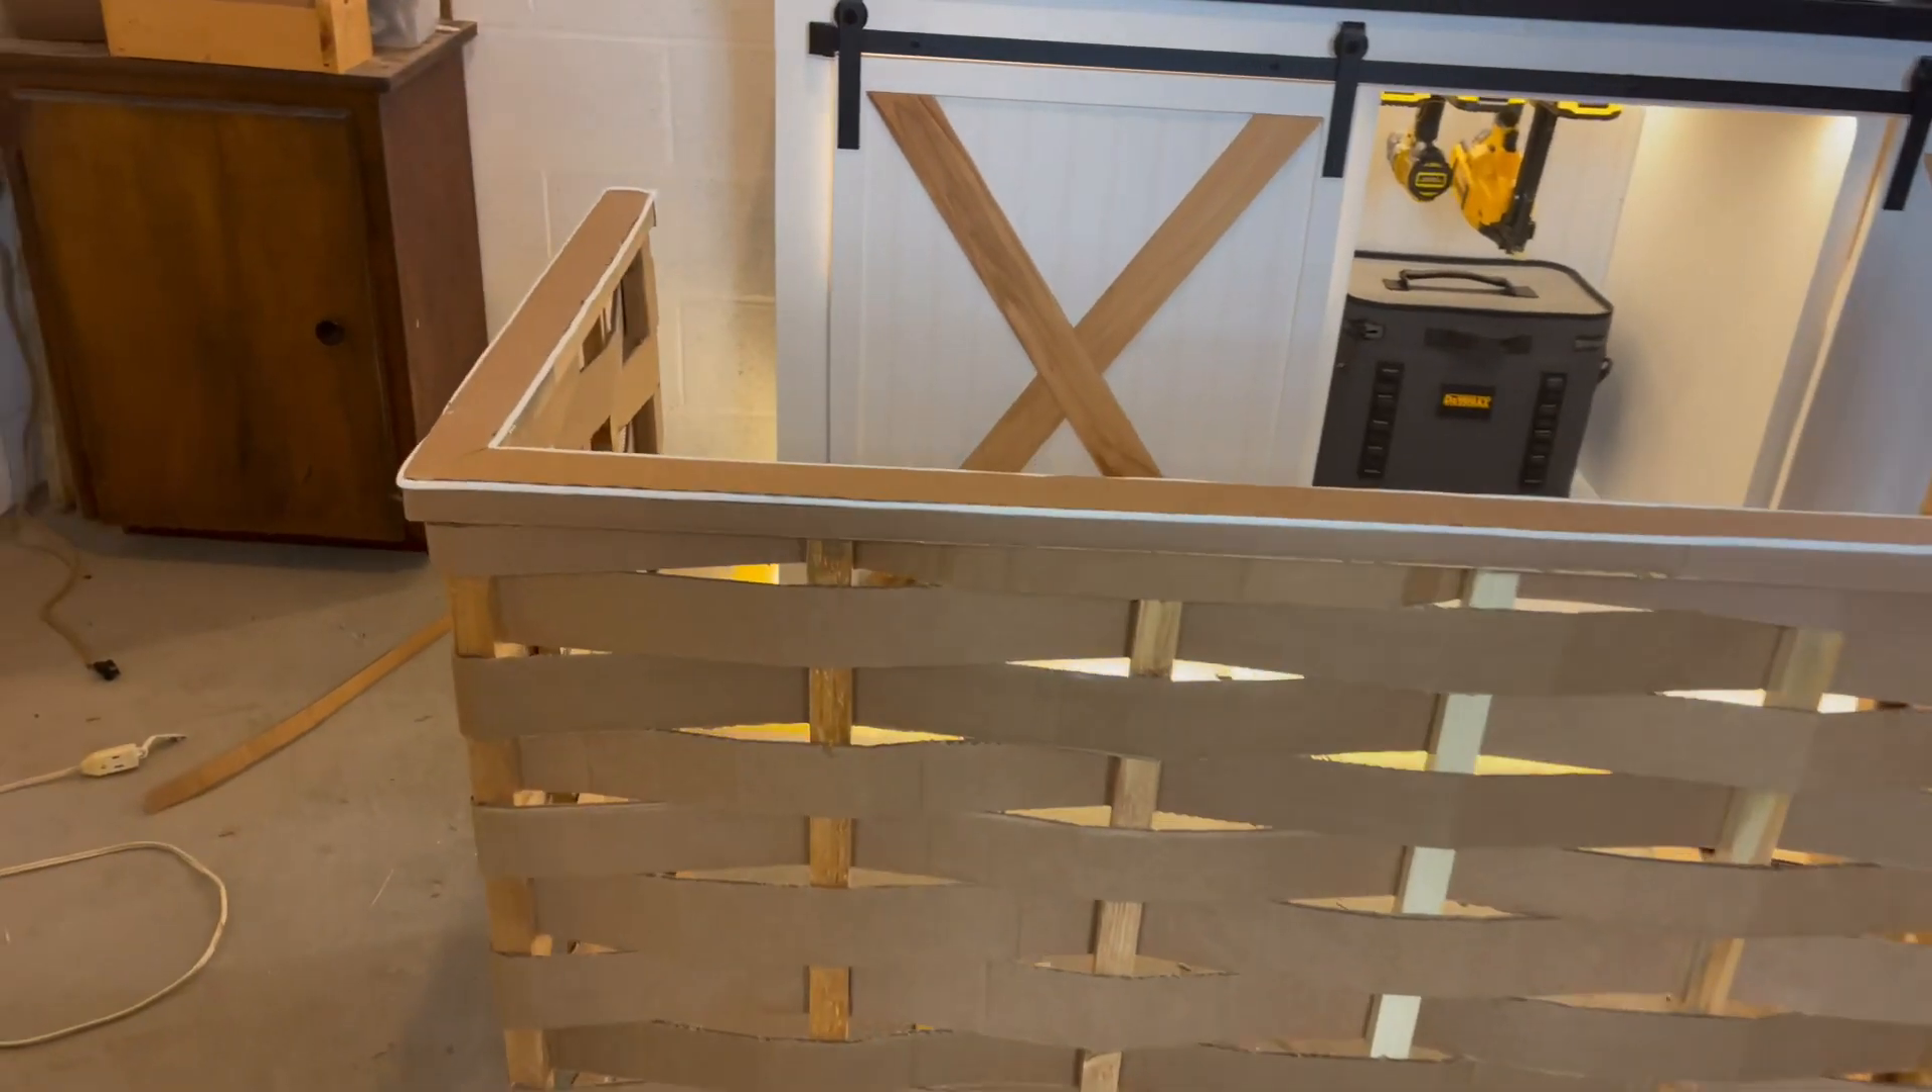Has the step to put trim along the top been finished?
Yes.